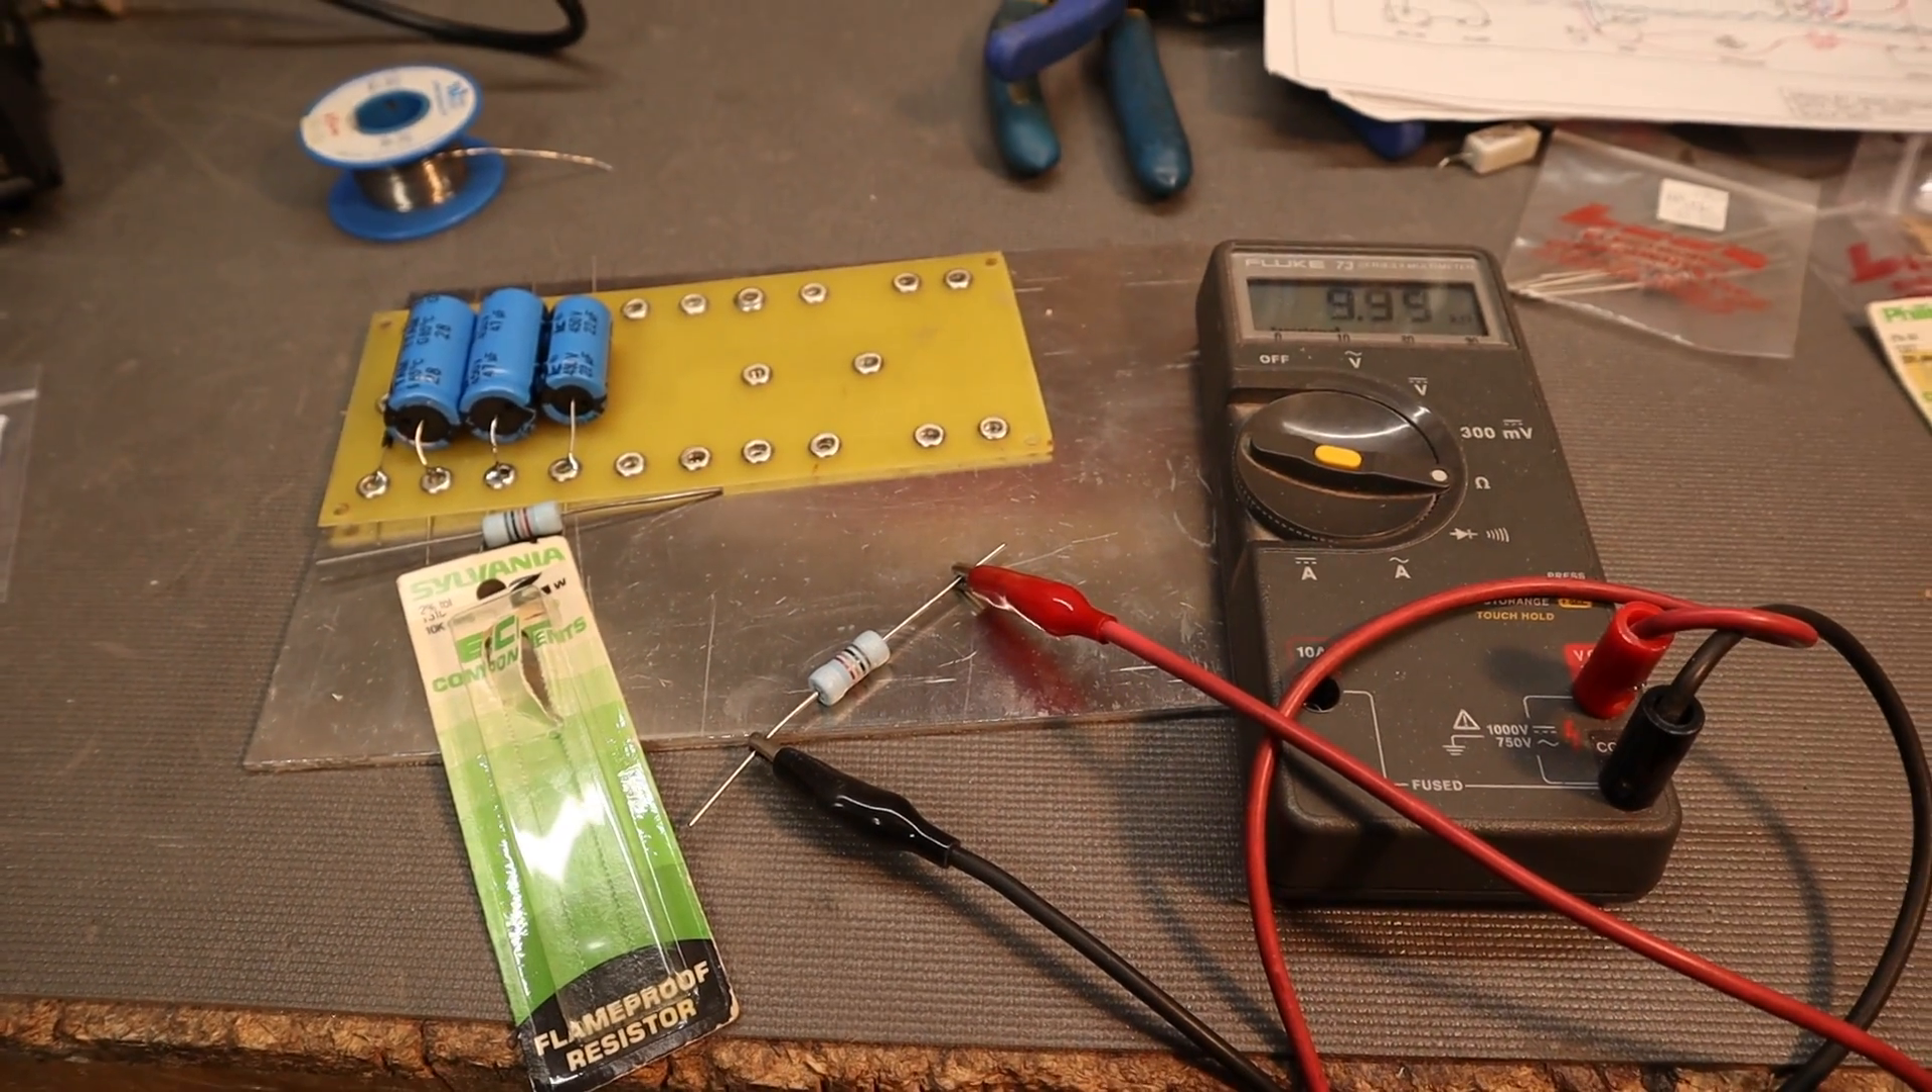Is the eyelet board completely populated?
No.